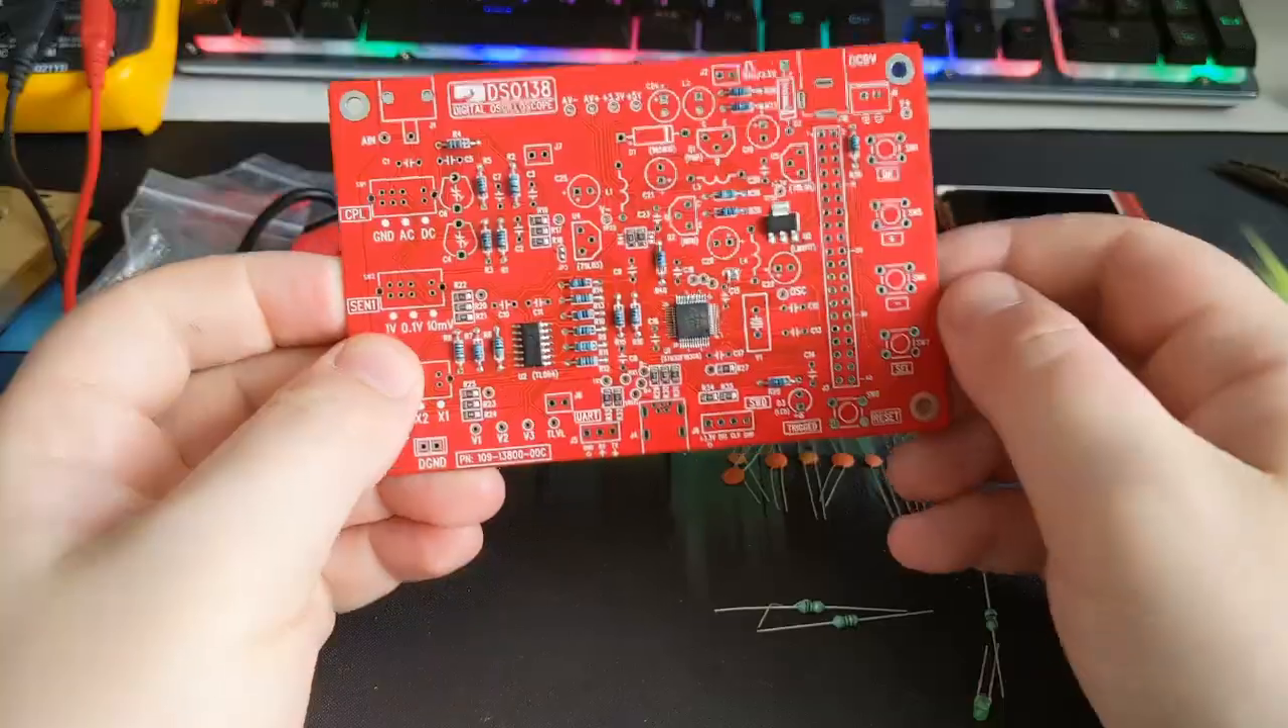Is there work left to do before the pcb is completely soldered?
Yes.